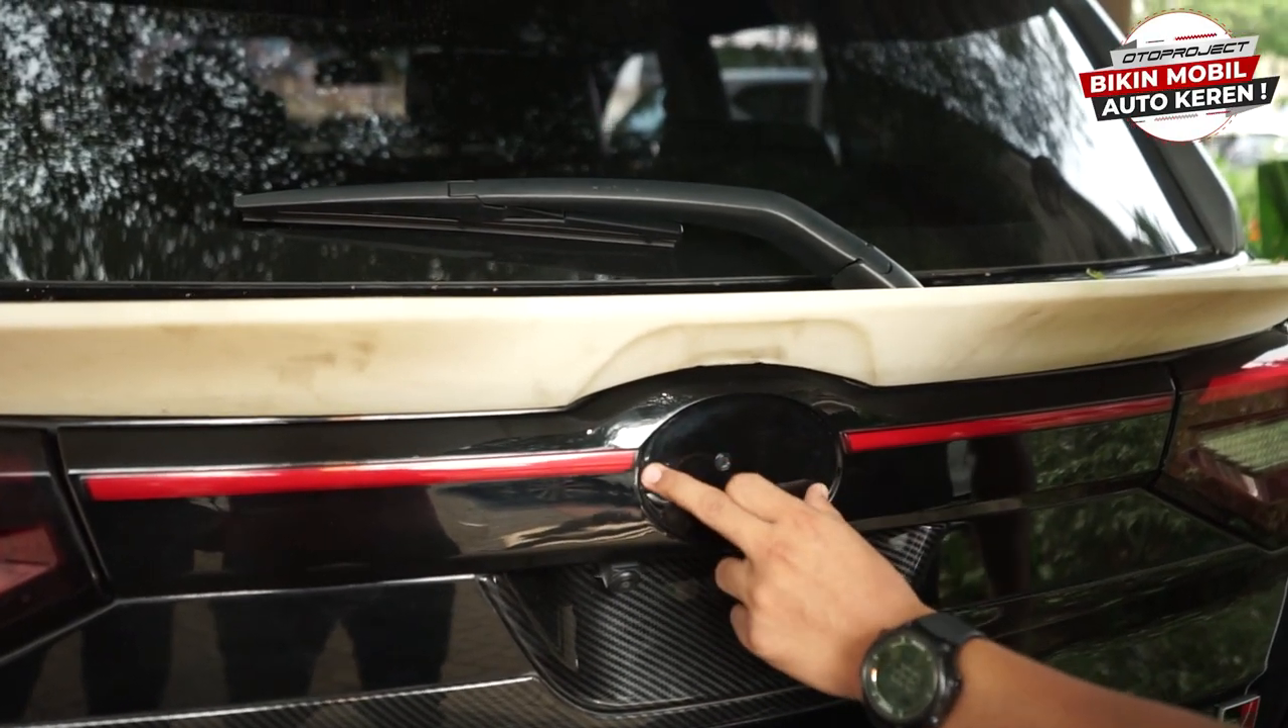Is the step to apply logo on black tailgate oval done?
No.